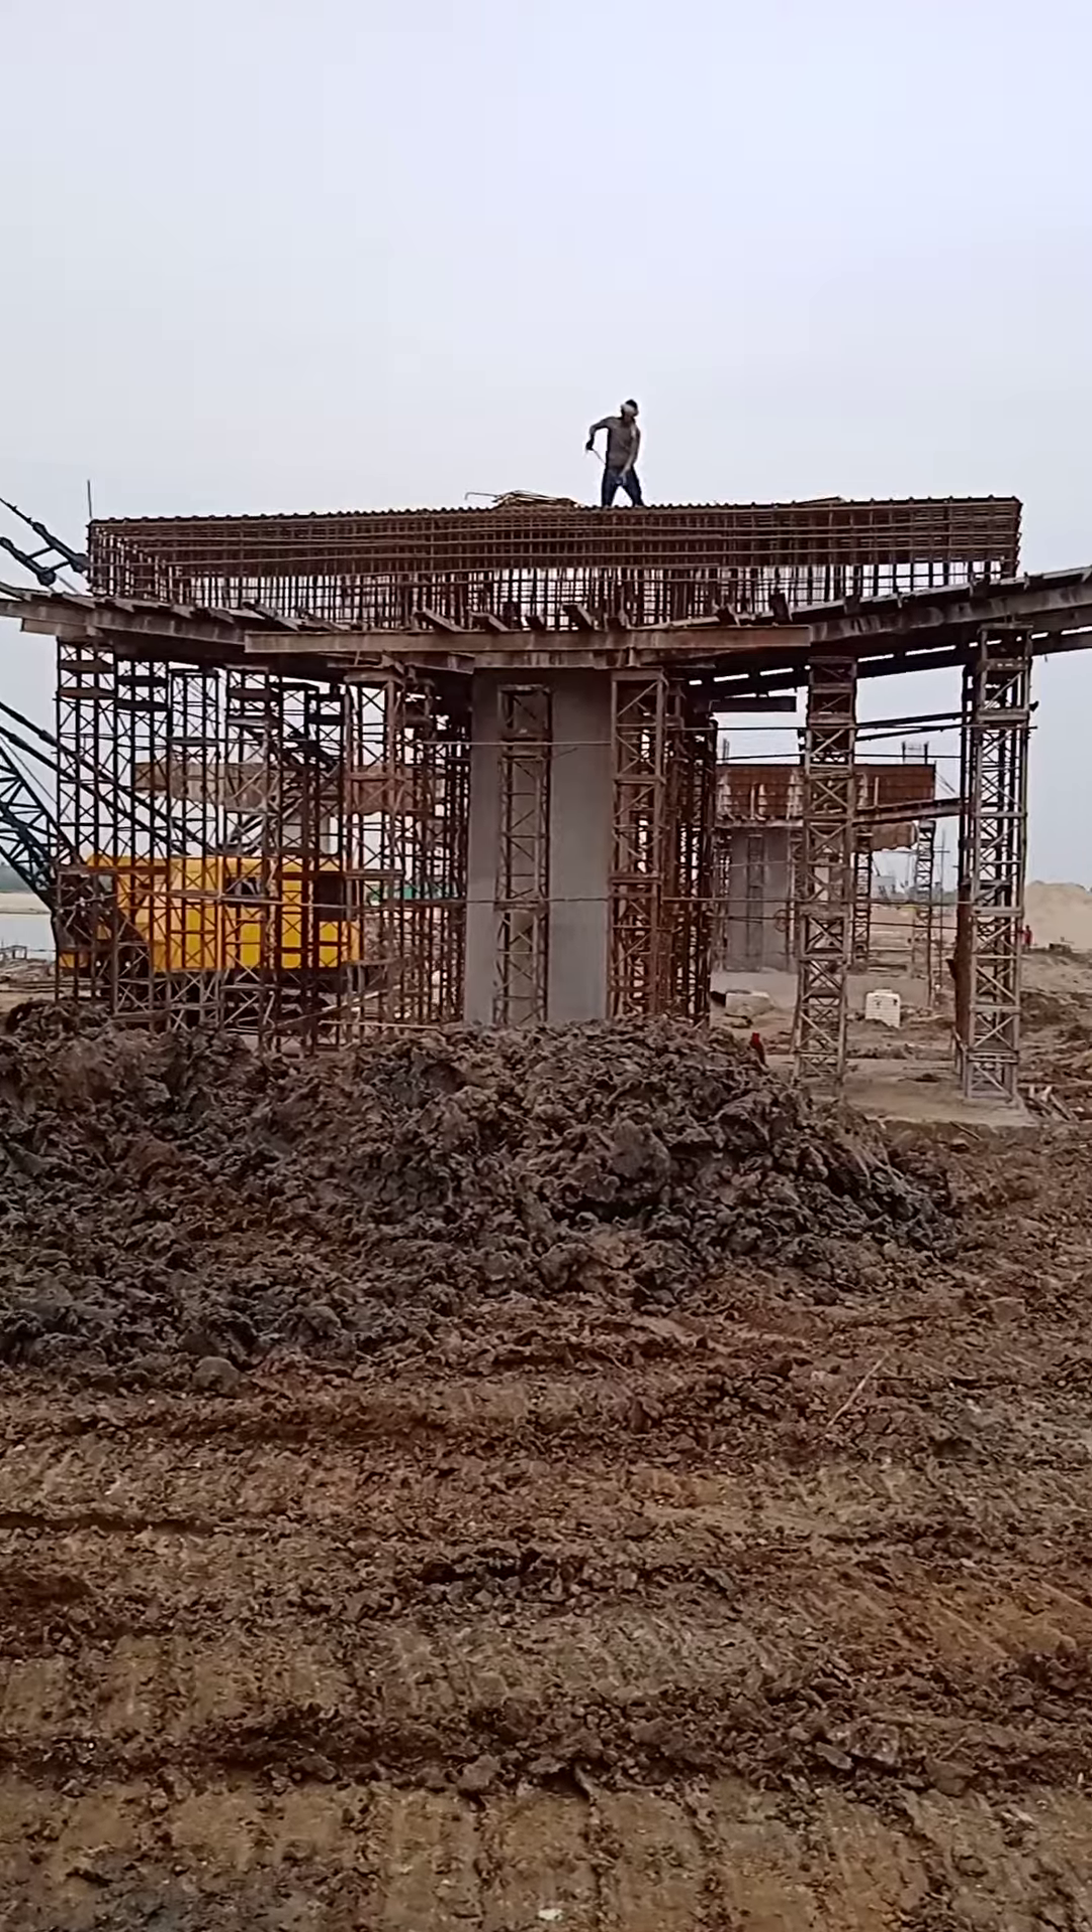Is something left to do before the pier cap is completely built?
Yes.